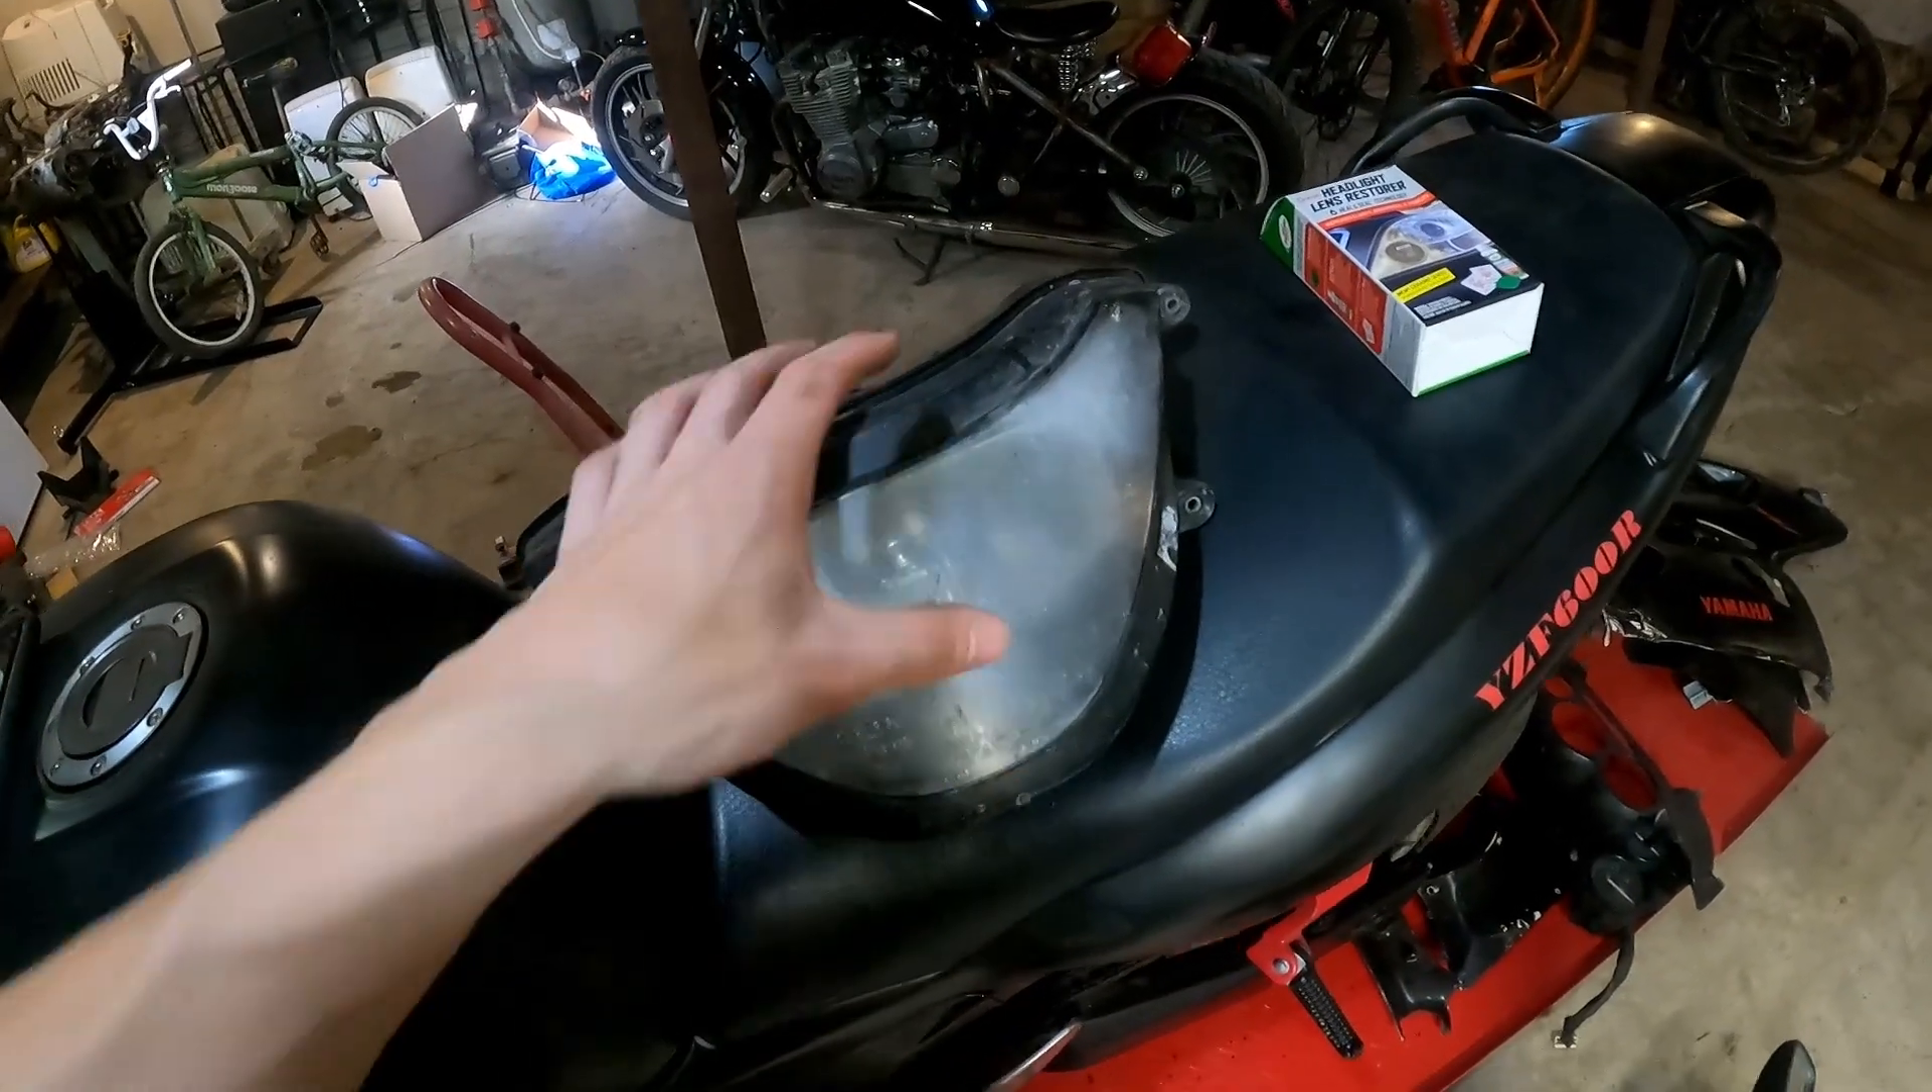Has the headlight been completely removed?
Yes.